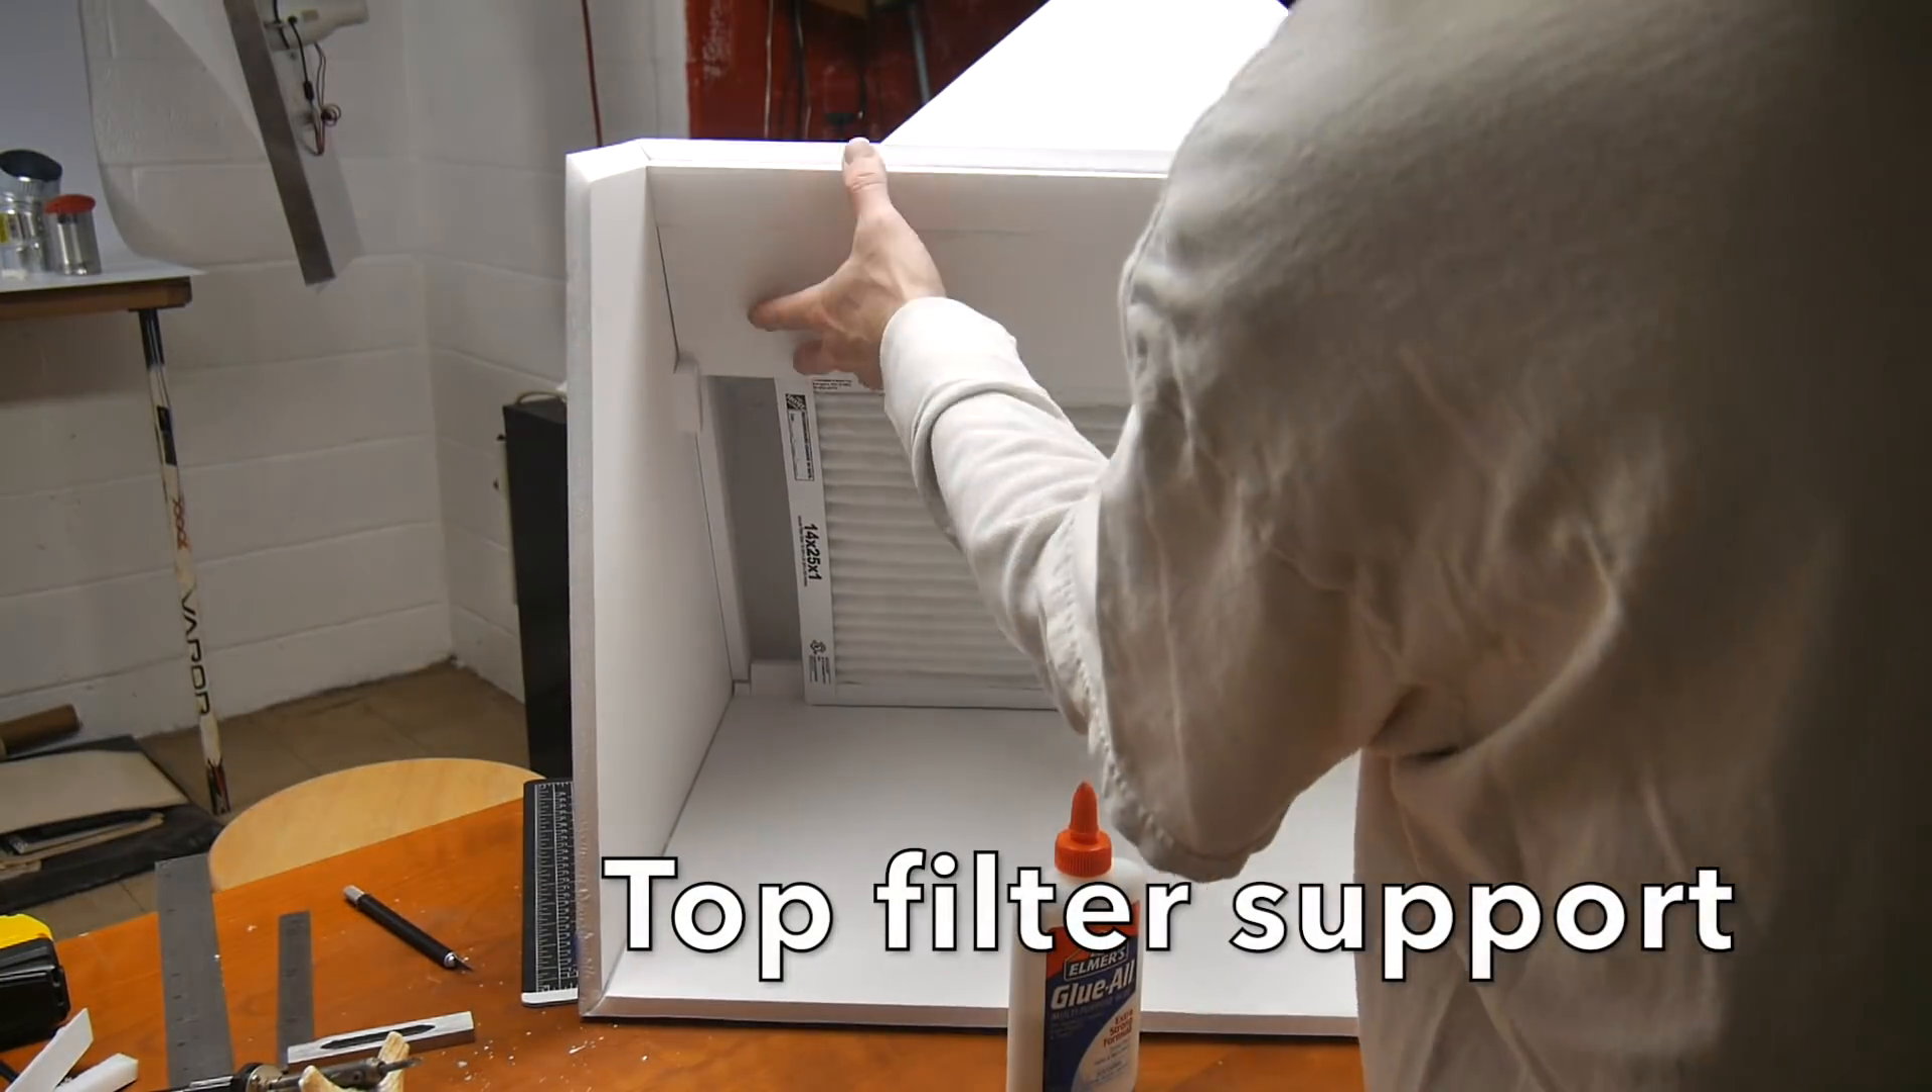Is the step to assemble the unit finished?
No.